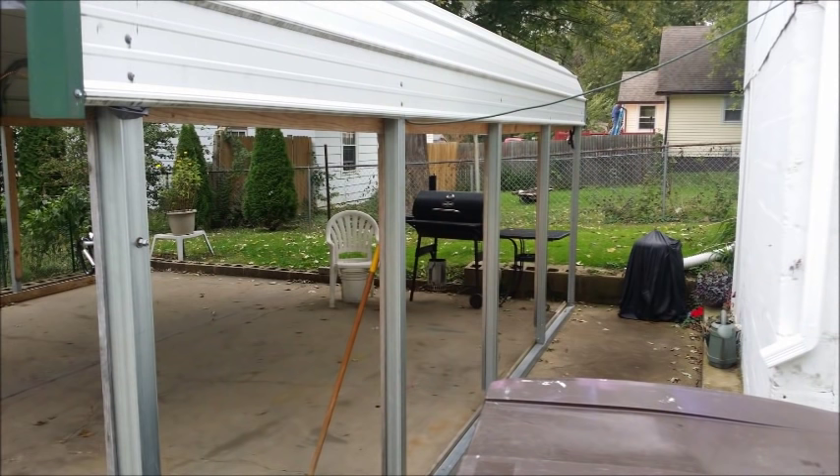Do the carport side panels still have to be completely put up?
Yes.